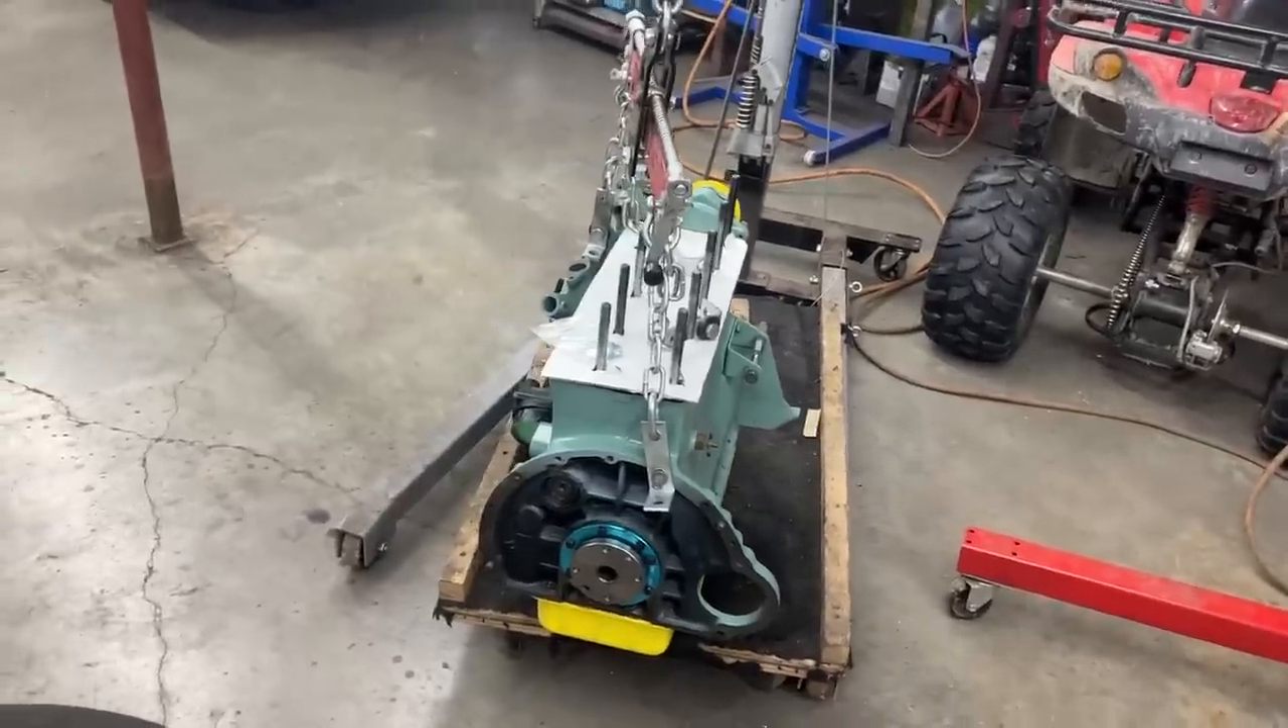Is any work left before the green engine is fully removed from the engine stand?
No.